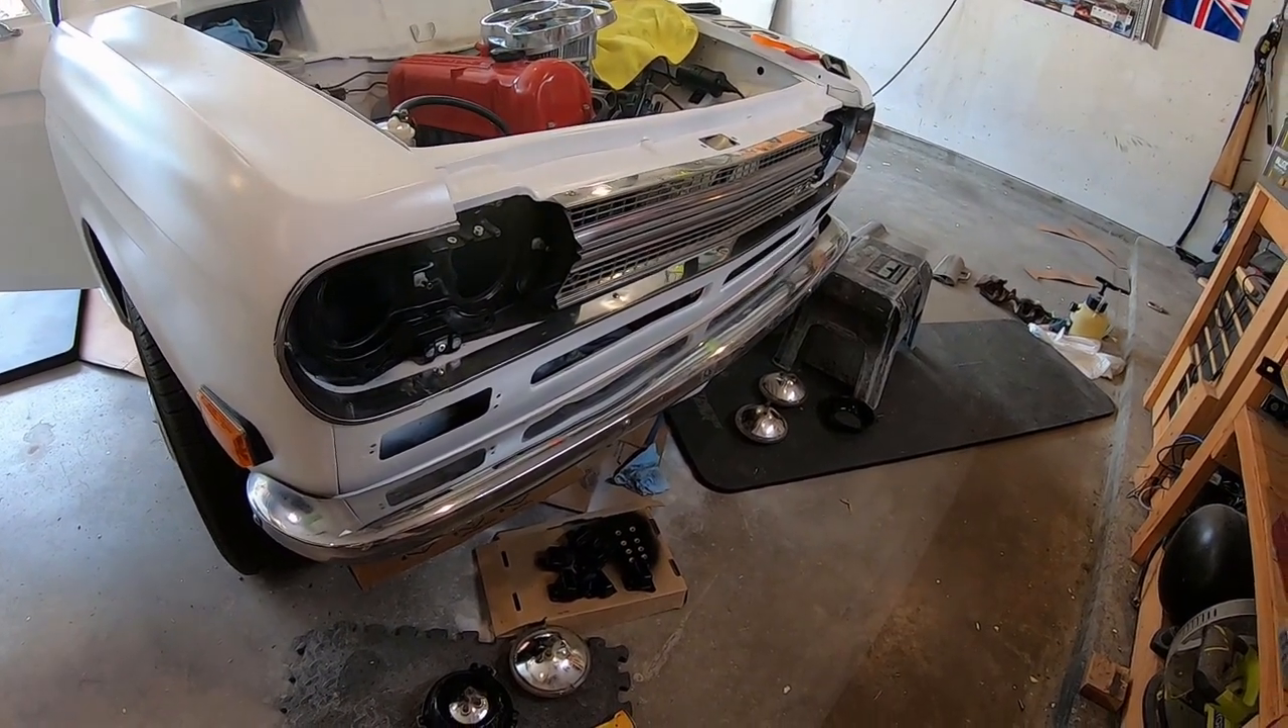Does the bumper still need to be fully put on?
No.